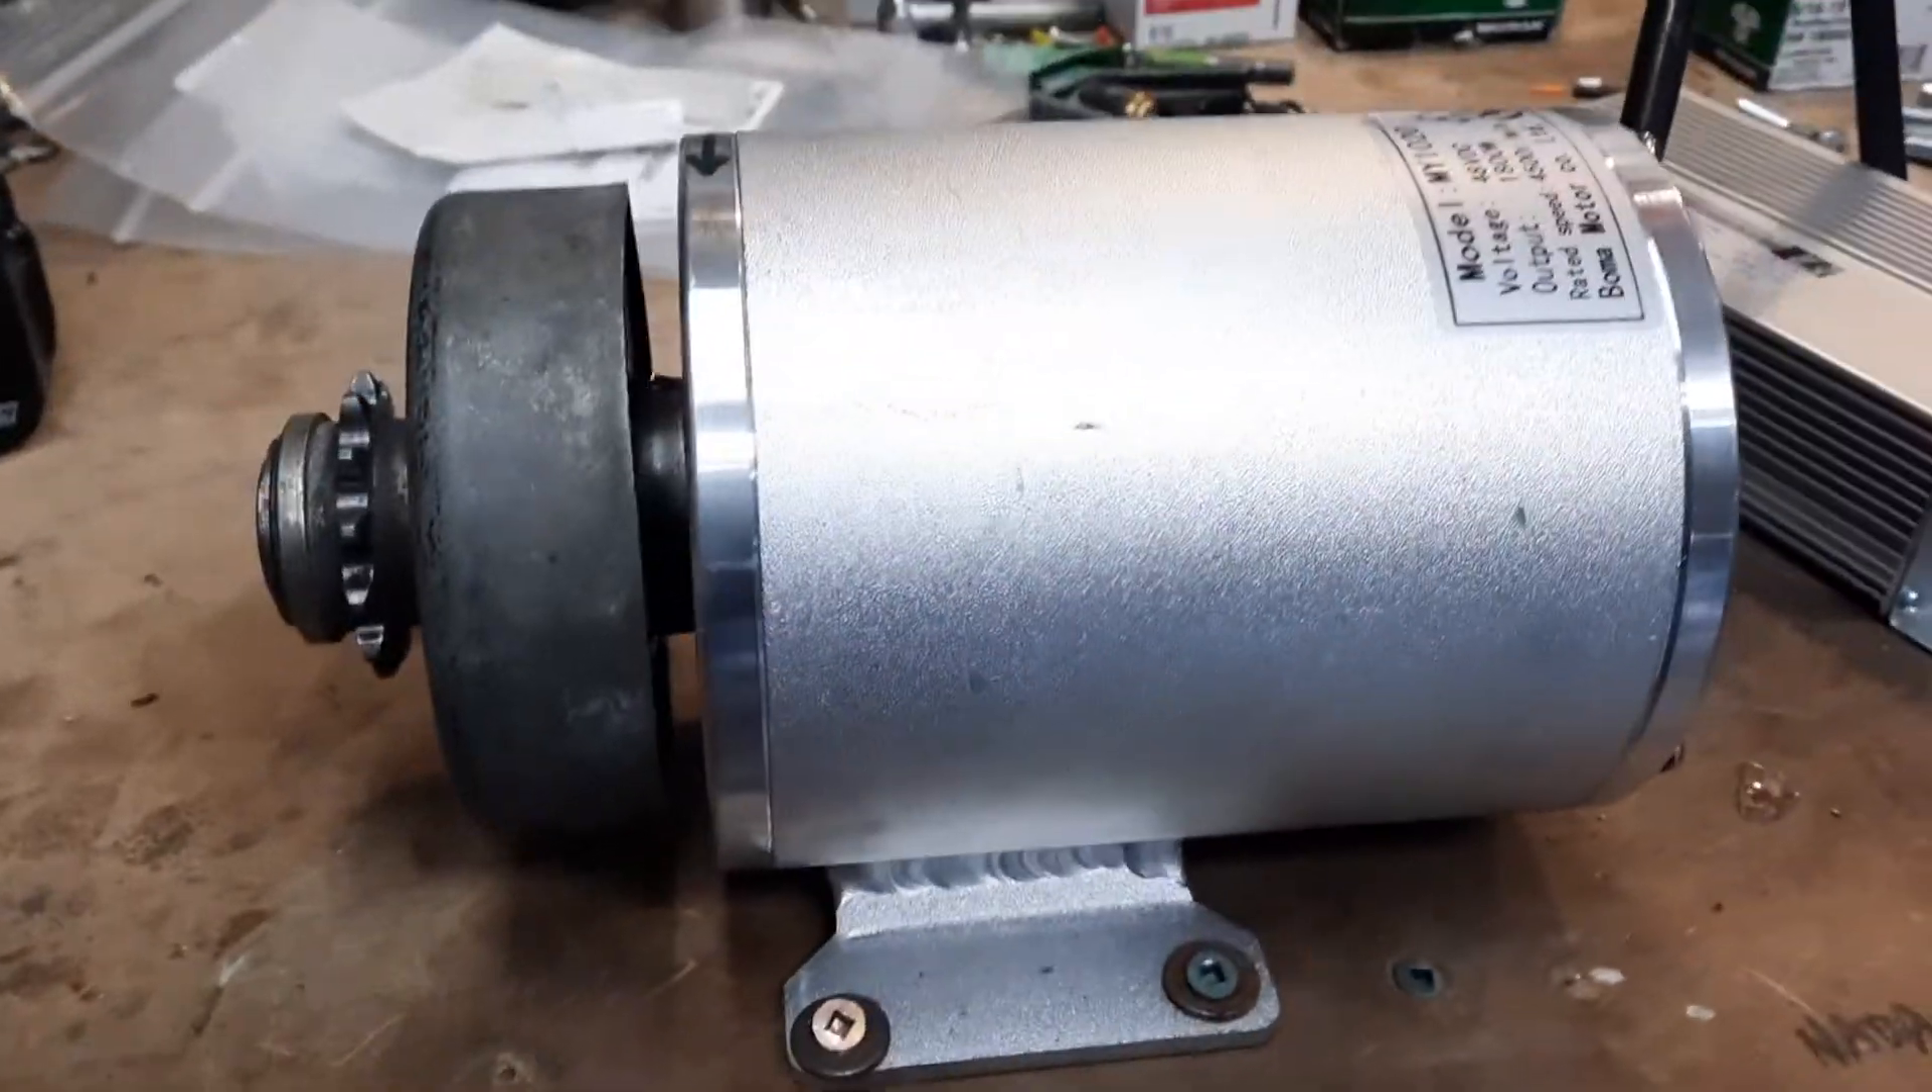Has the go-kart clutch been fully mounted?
Yes.